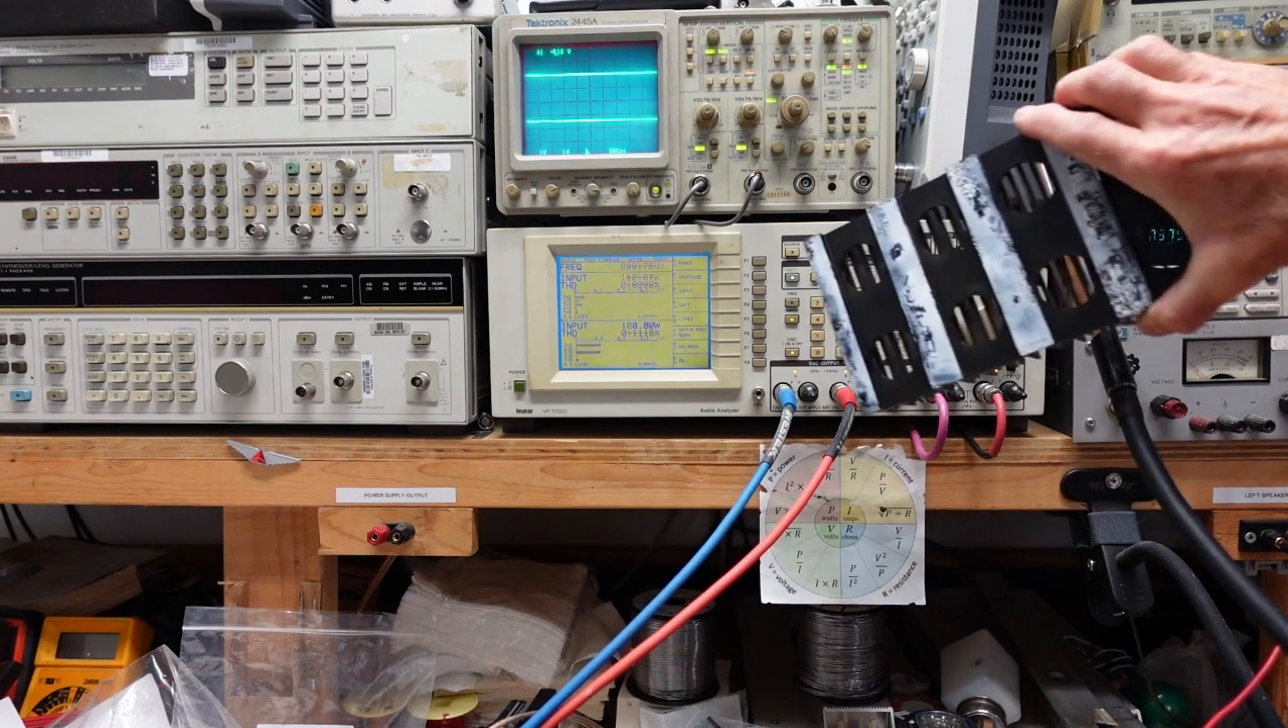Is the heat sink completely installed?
No.